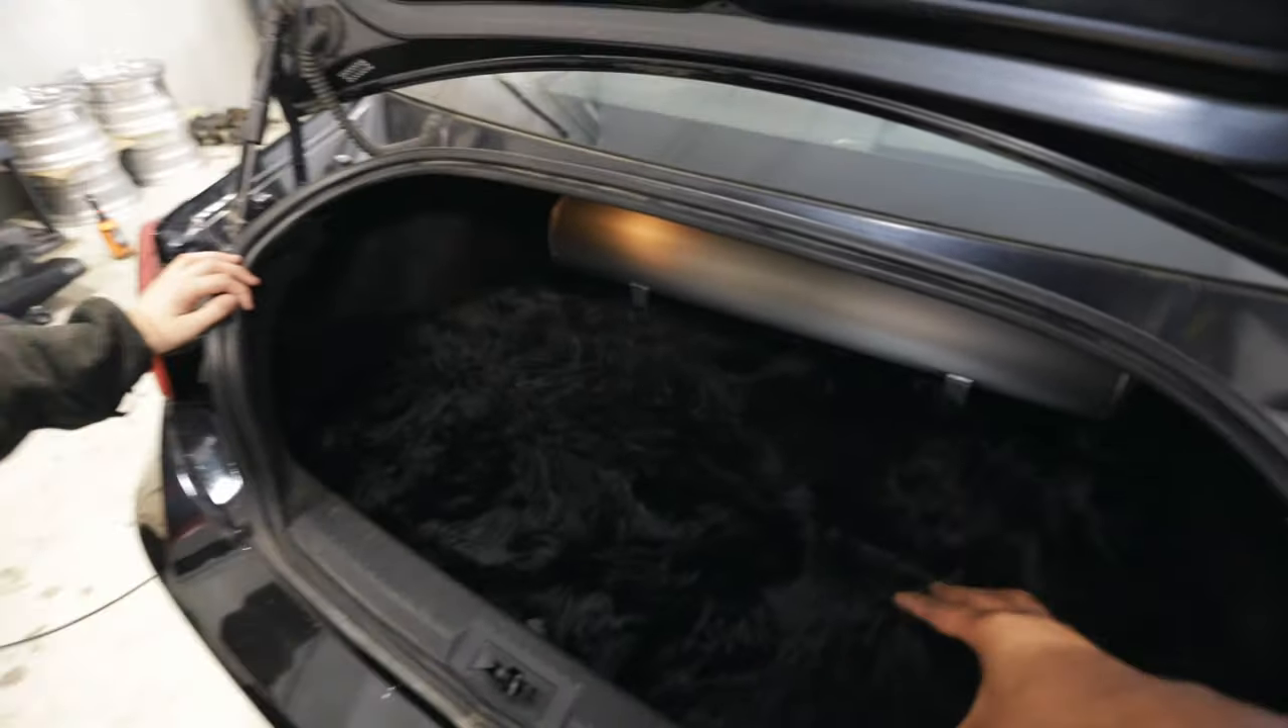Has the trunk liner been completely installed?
Yes.